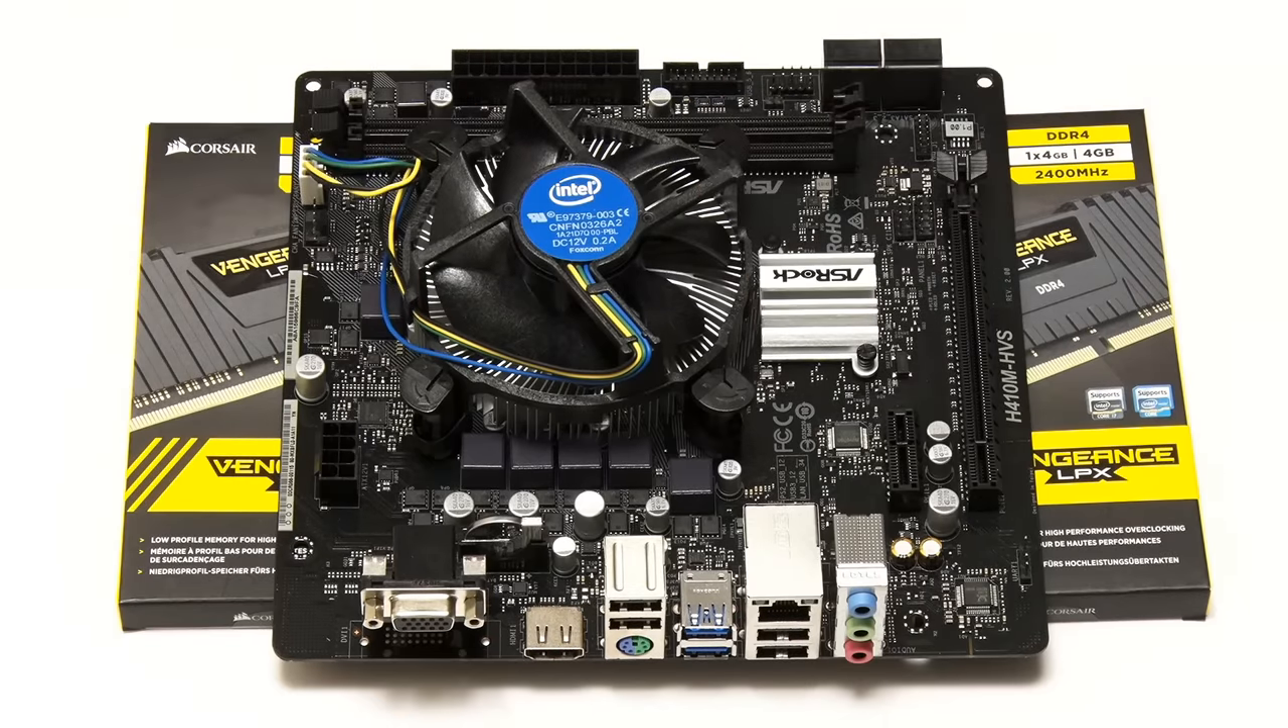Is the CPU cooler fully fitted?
Yes.